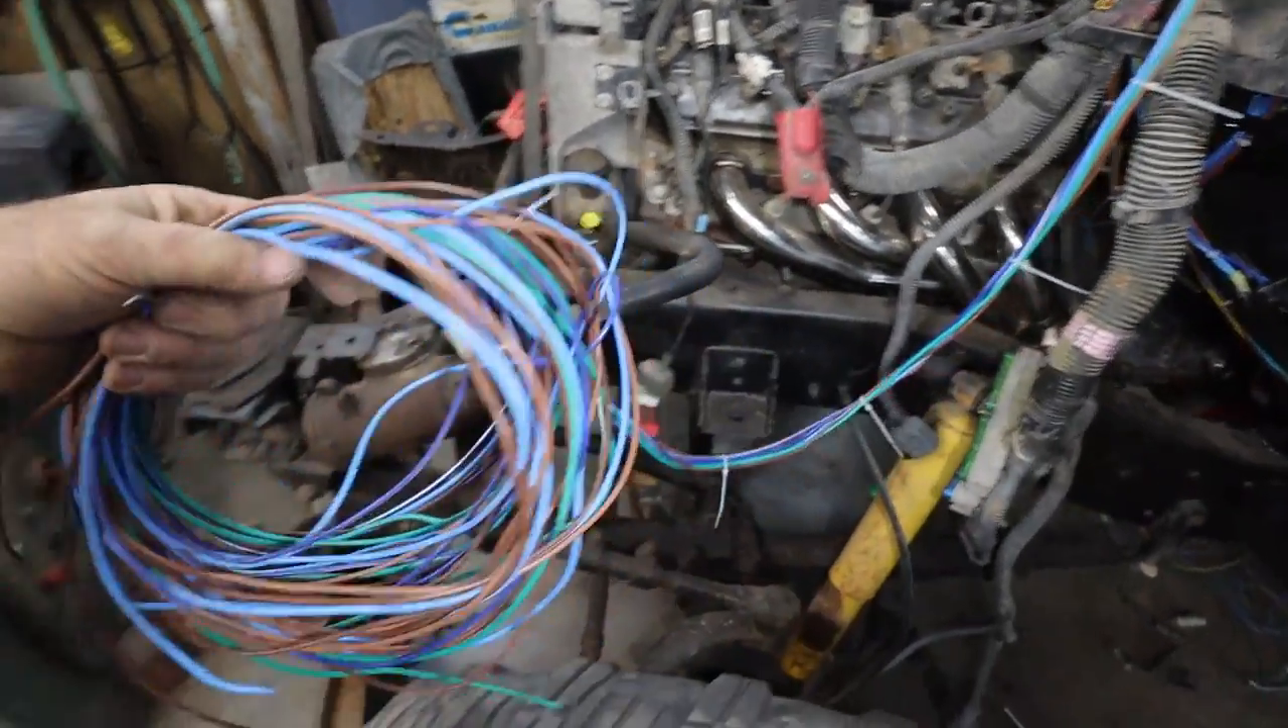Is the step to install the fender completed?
No.